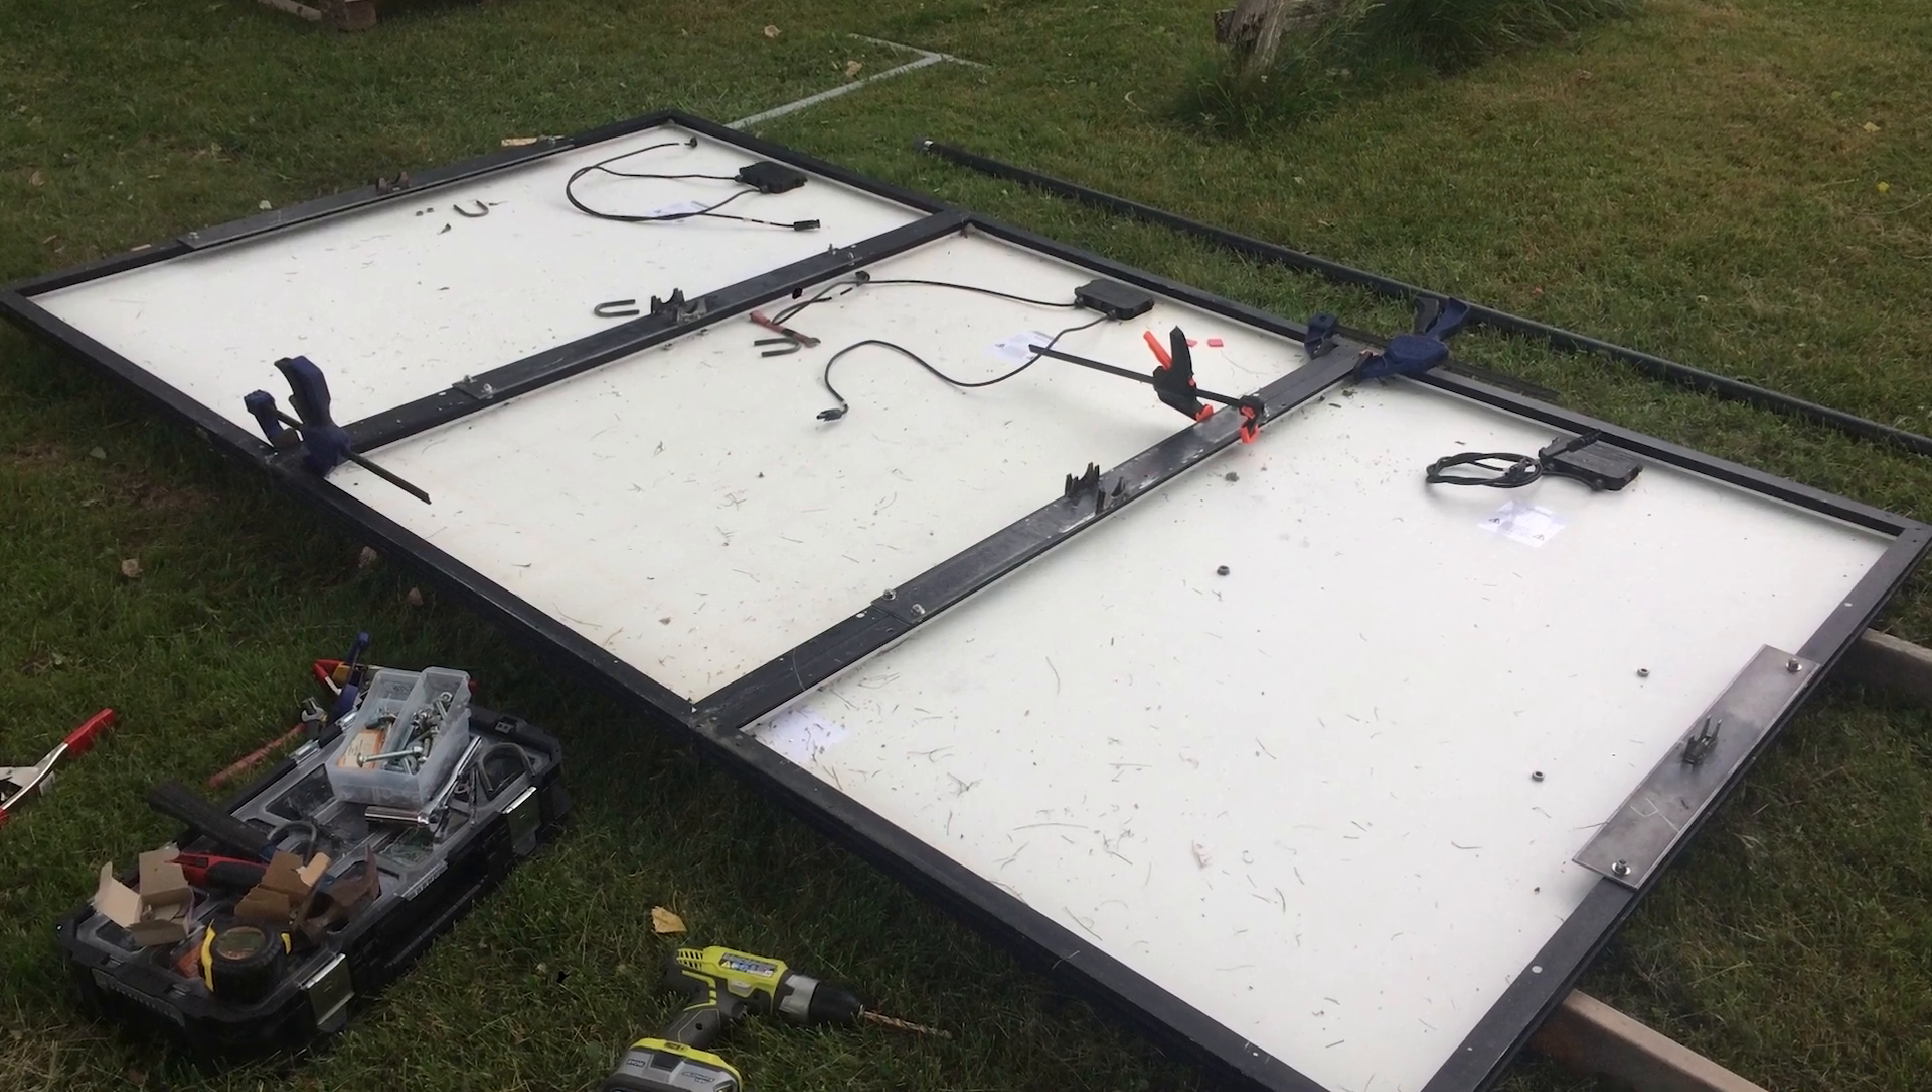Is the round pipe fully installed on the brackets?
No.